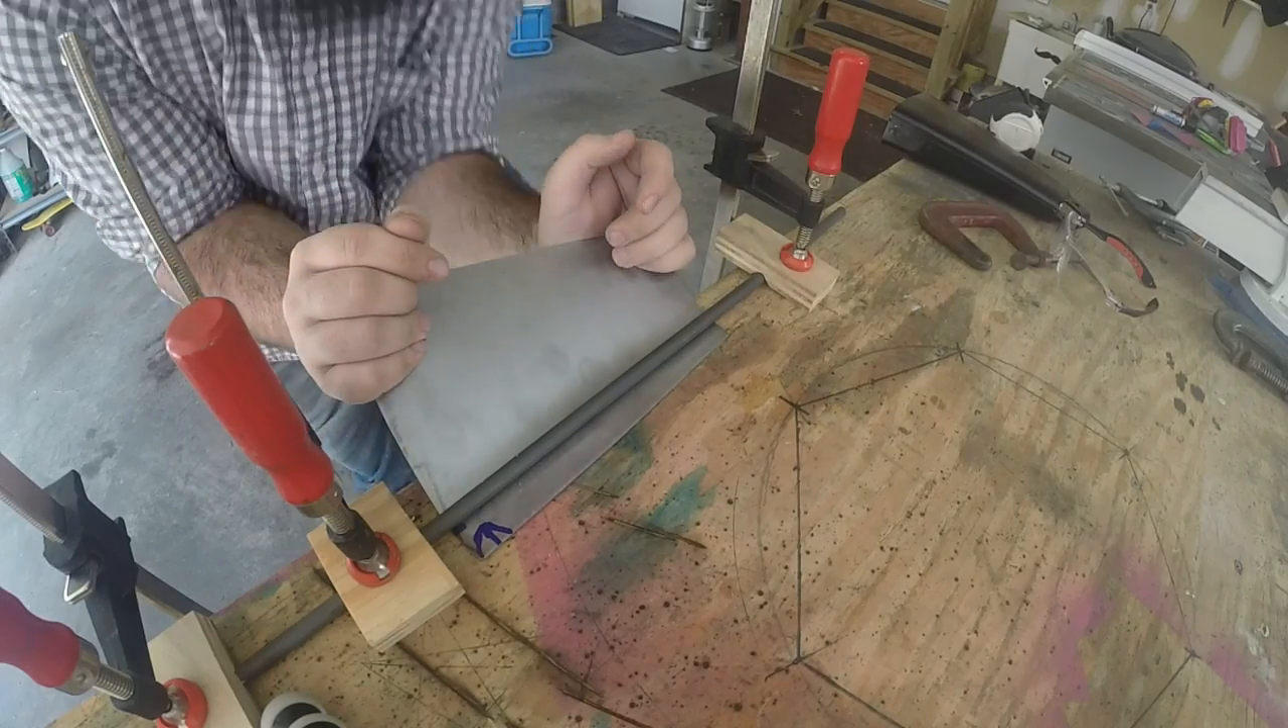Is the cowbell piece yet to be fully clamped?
No.